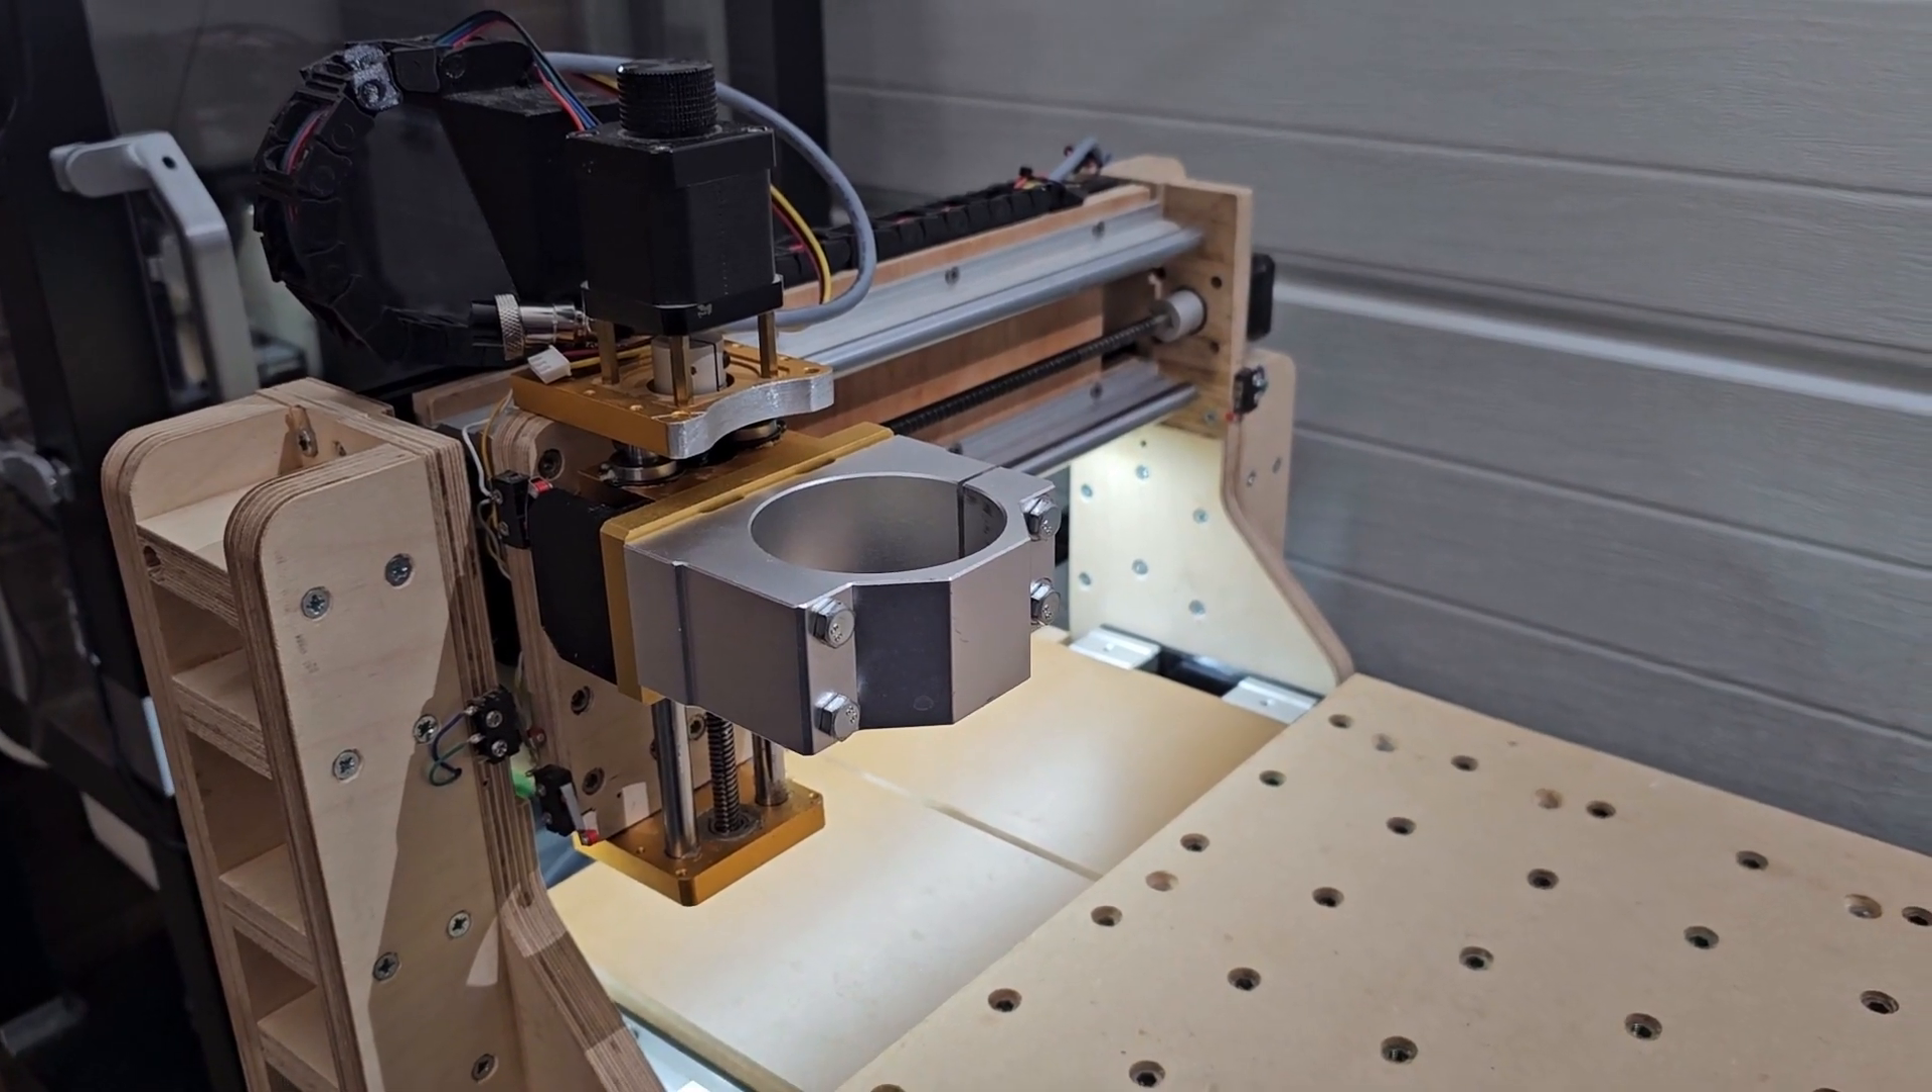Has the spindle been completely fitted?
No.